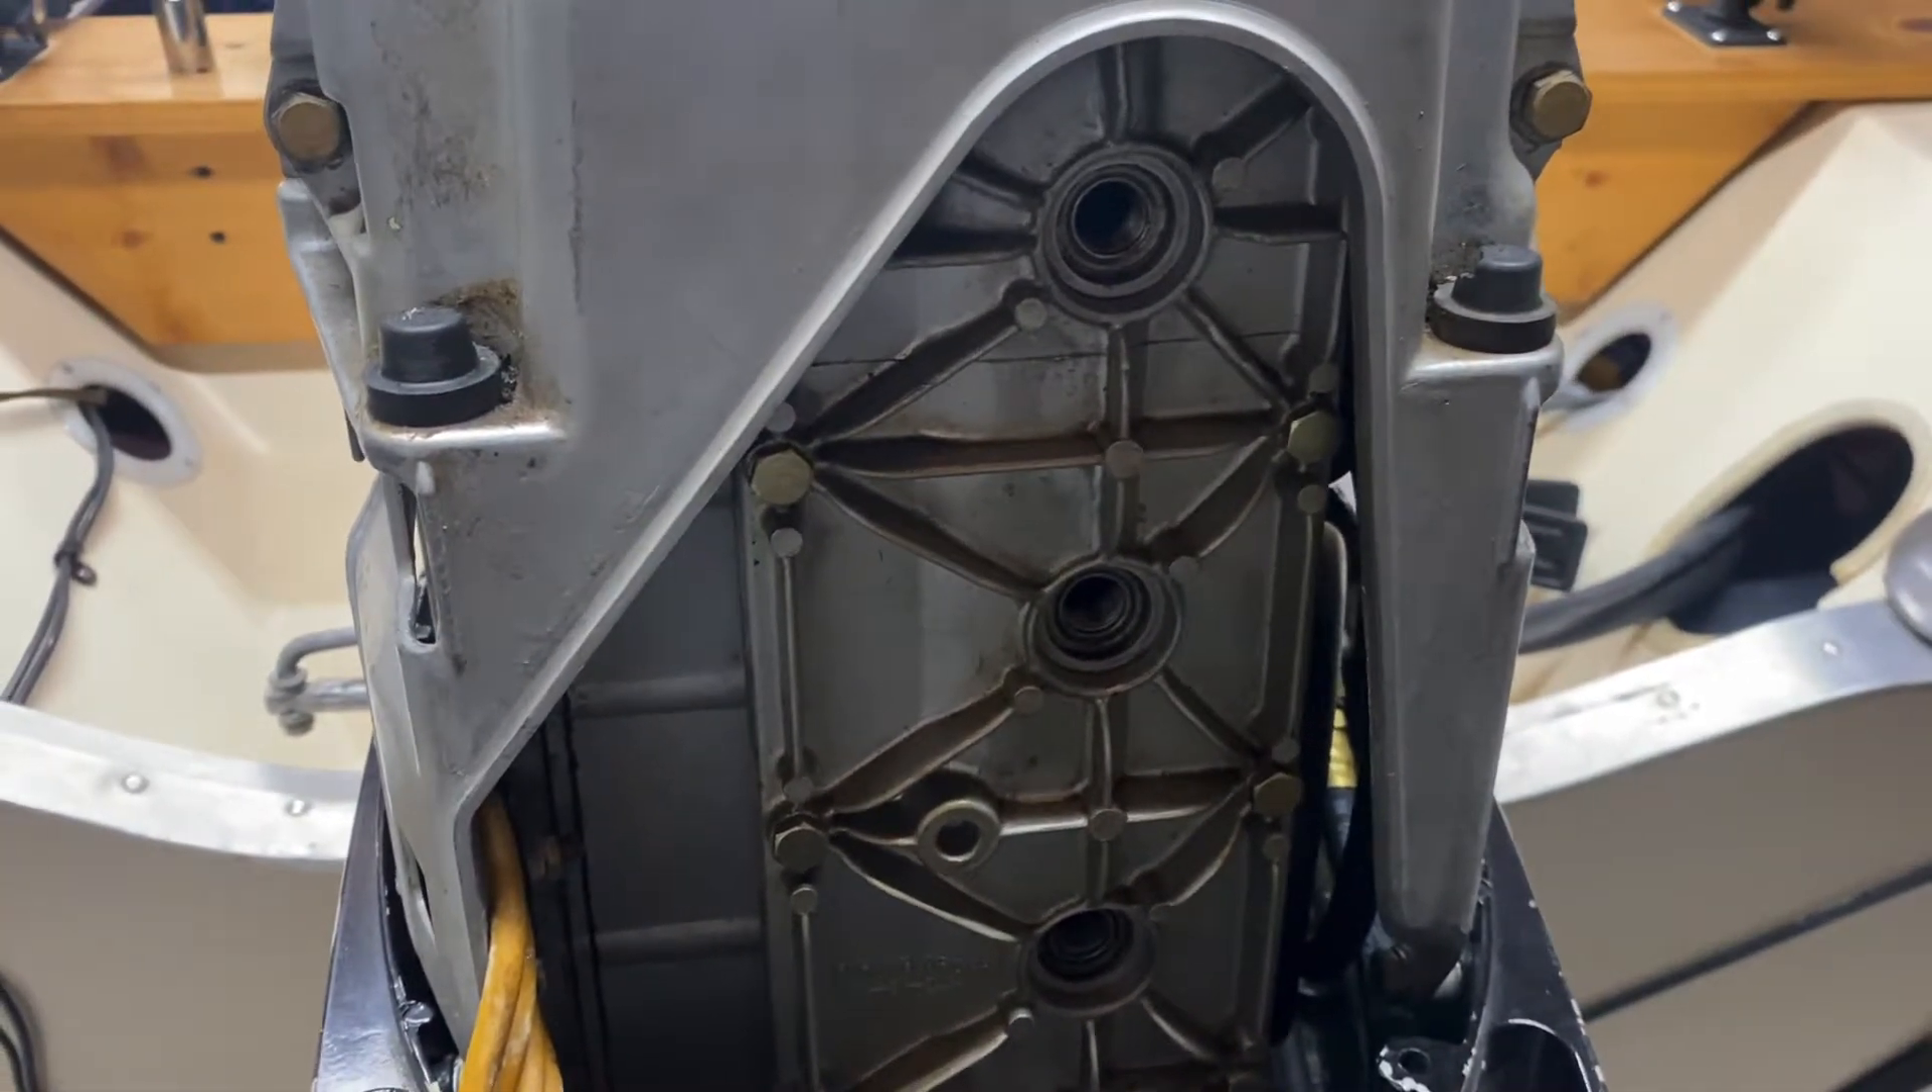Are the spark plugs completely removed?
Yes.